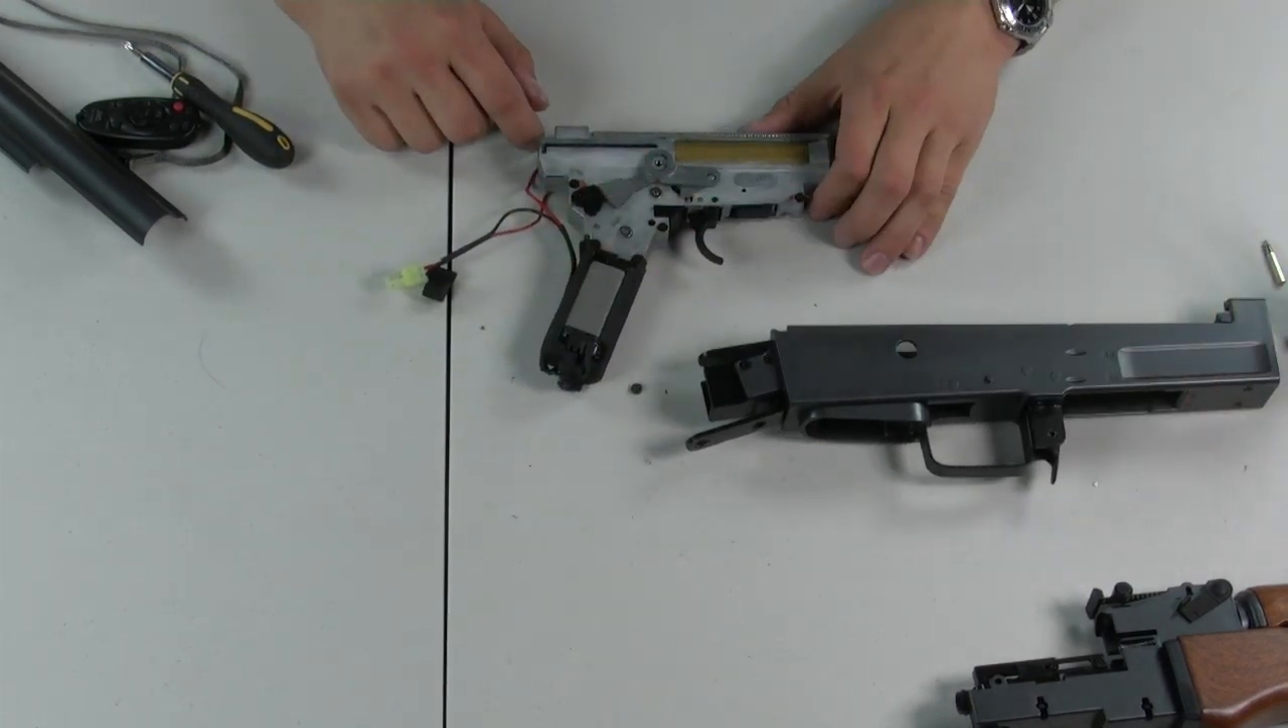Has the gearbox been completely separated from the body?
Yes.